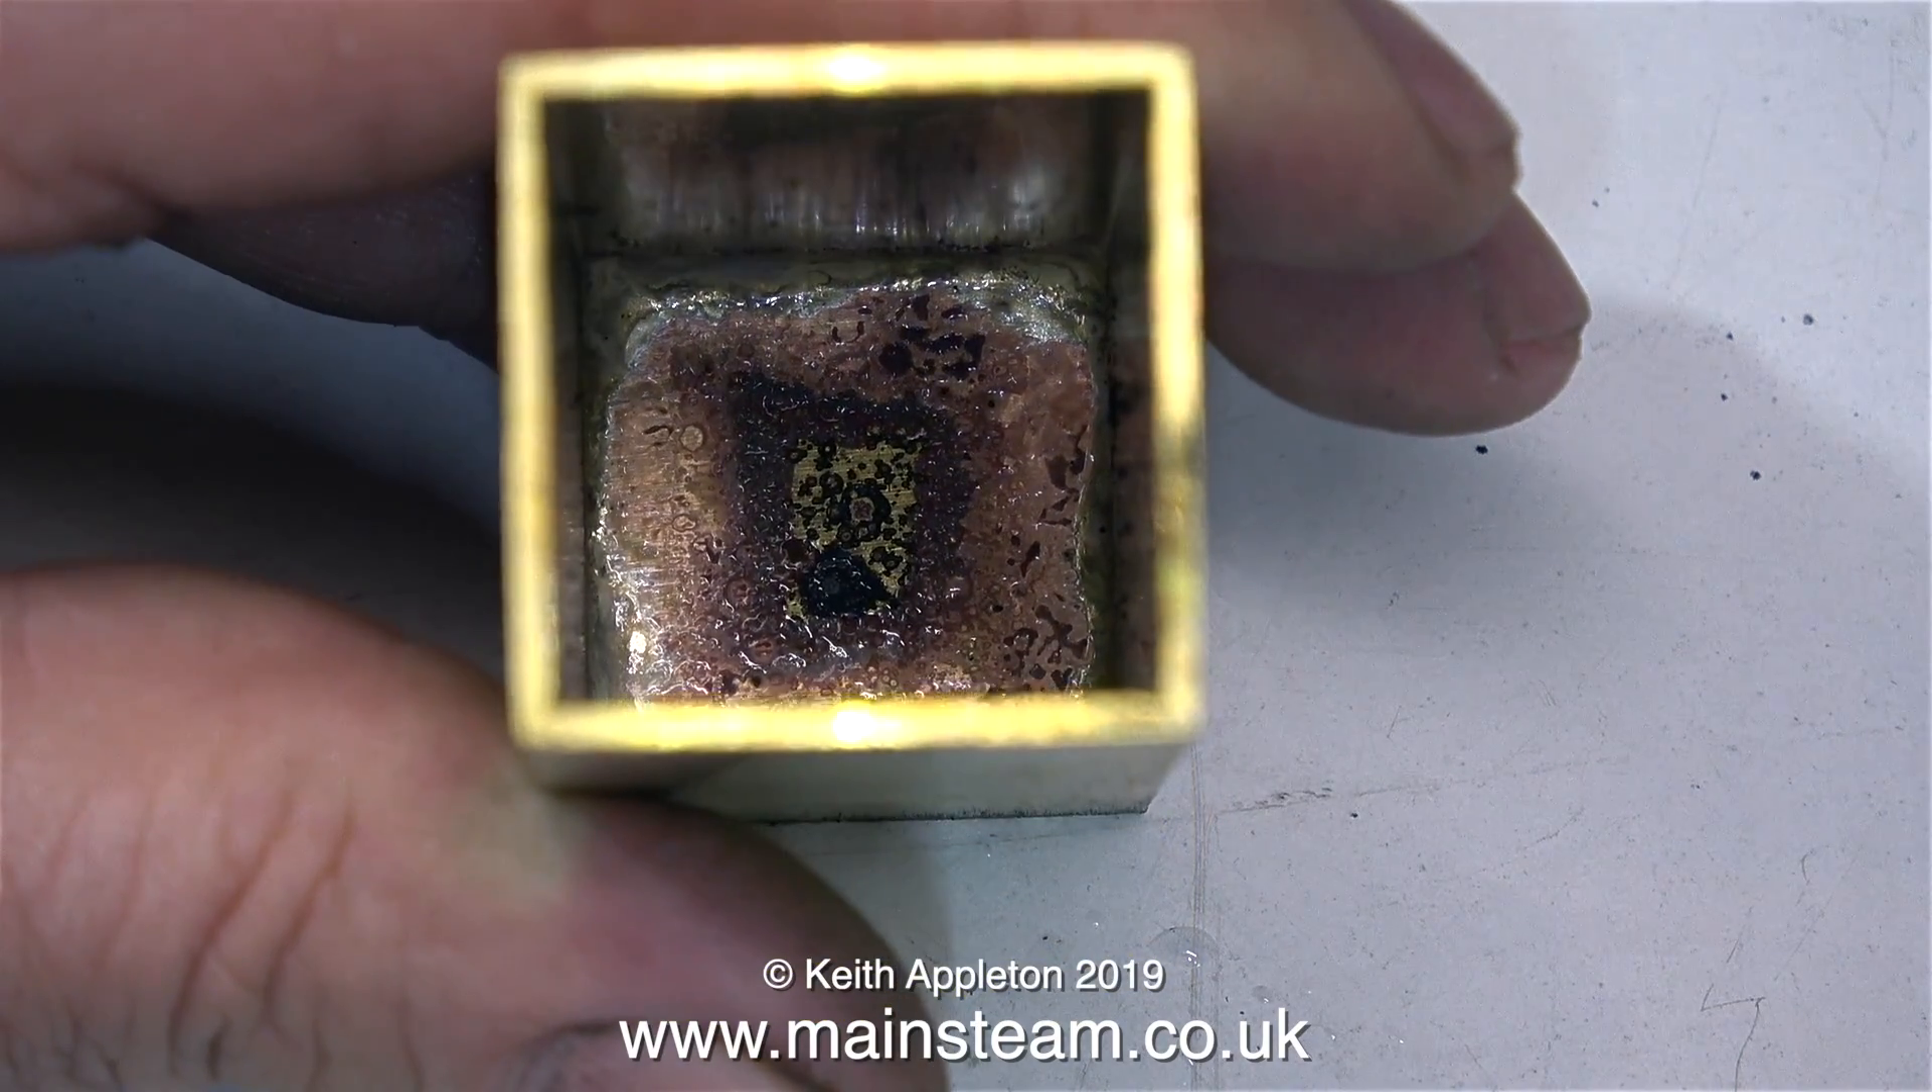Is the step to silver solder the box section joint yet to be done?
No.